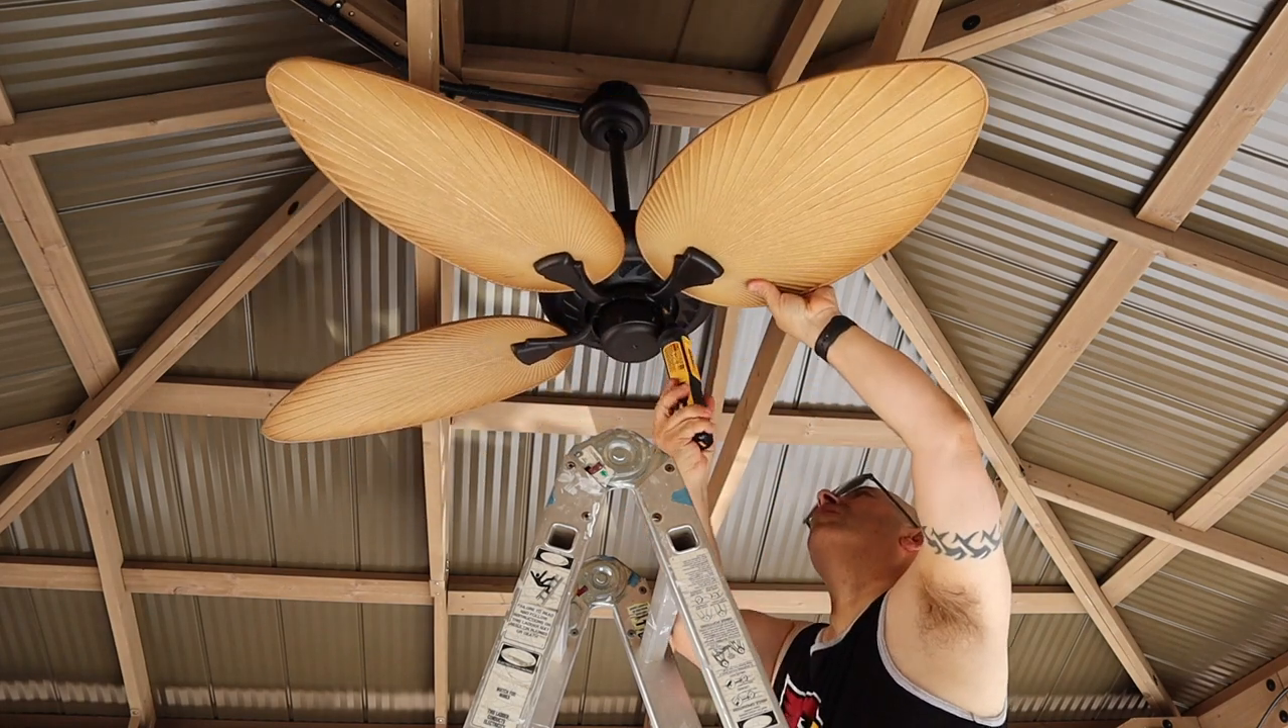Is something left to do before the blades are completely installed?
Yes.